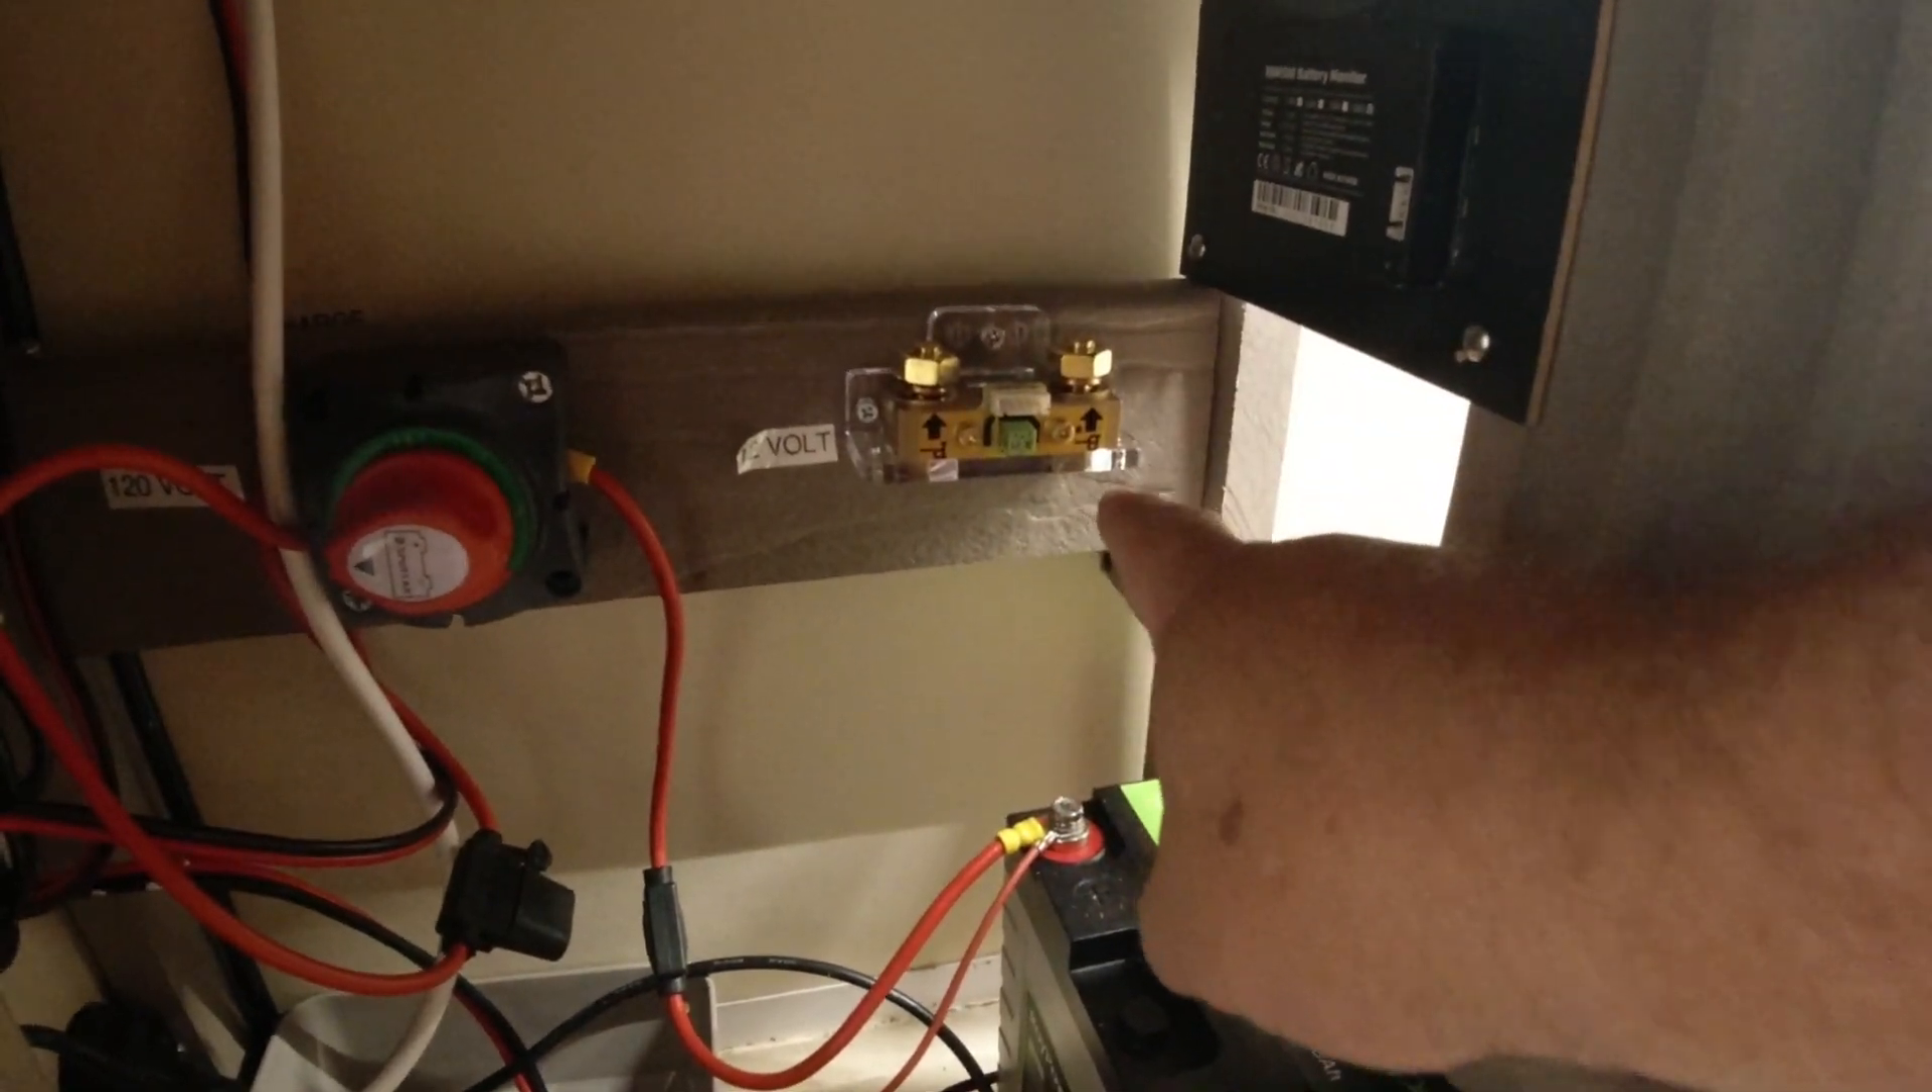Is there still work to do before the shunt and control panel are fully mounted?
No.